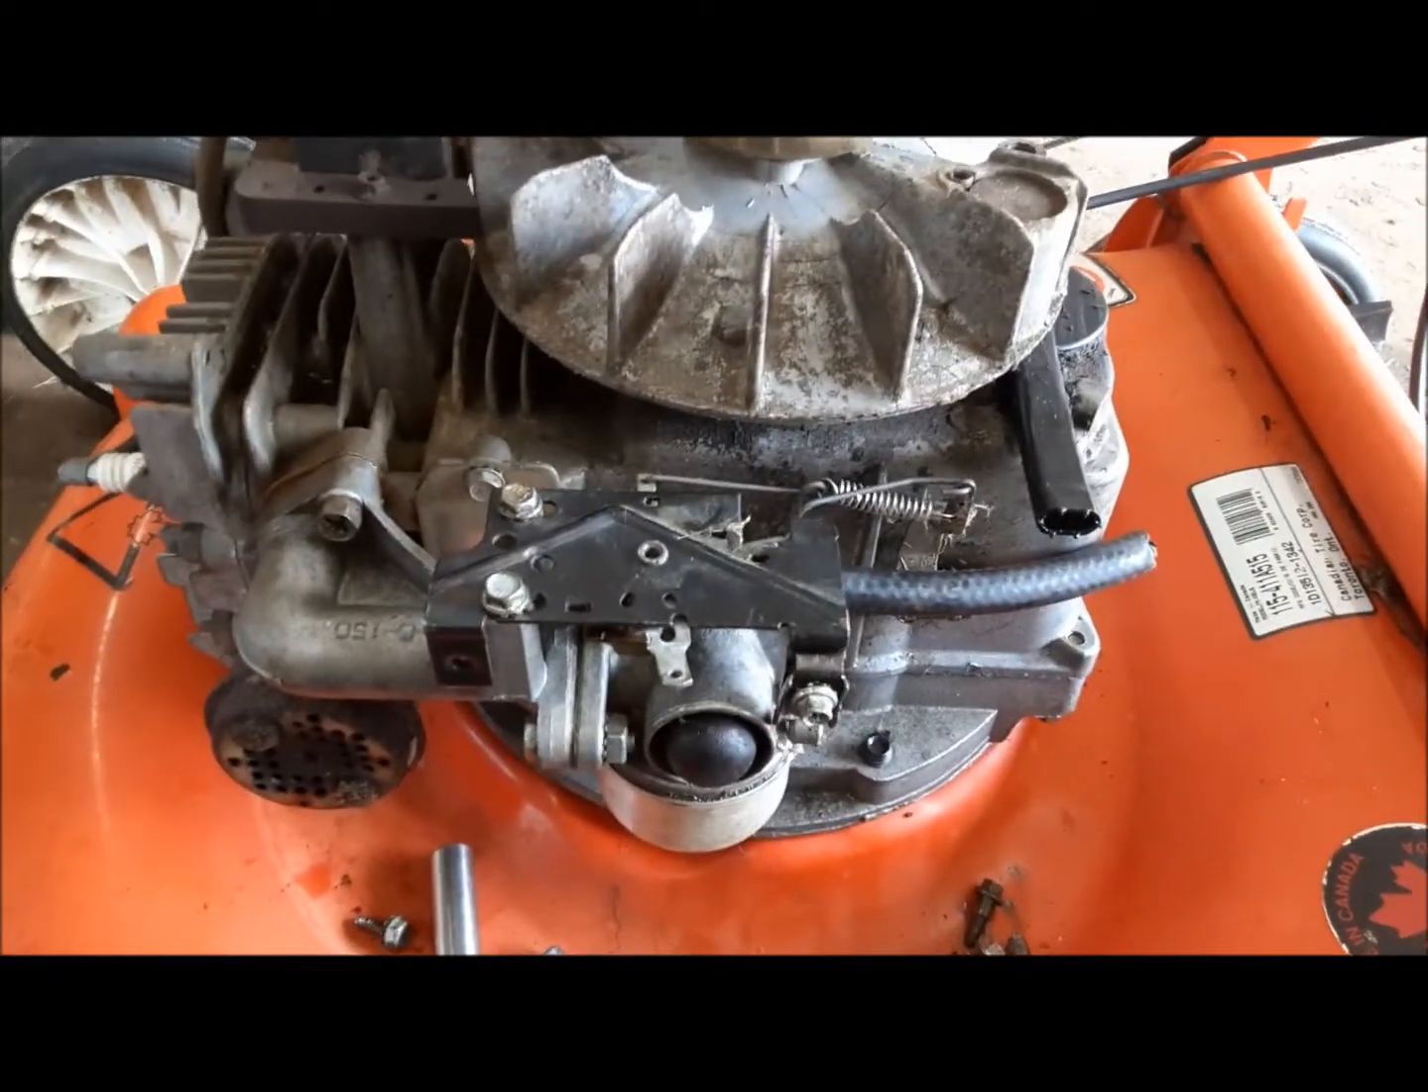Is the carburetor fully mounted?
Yes.